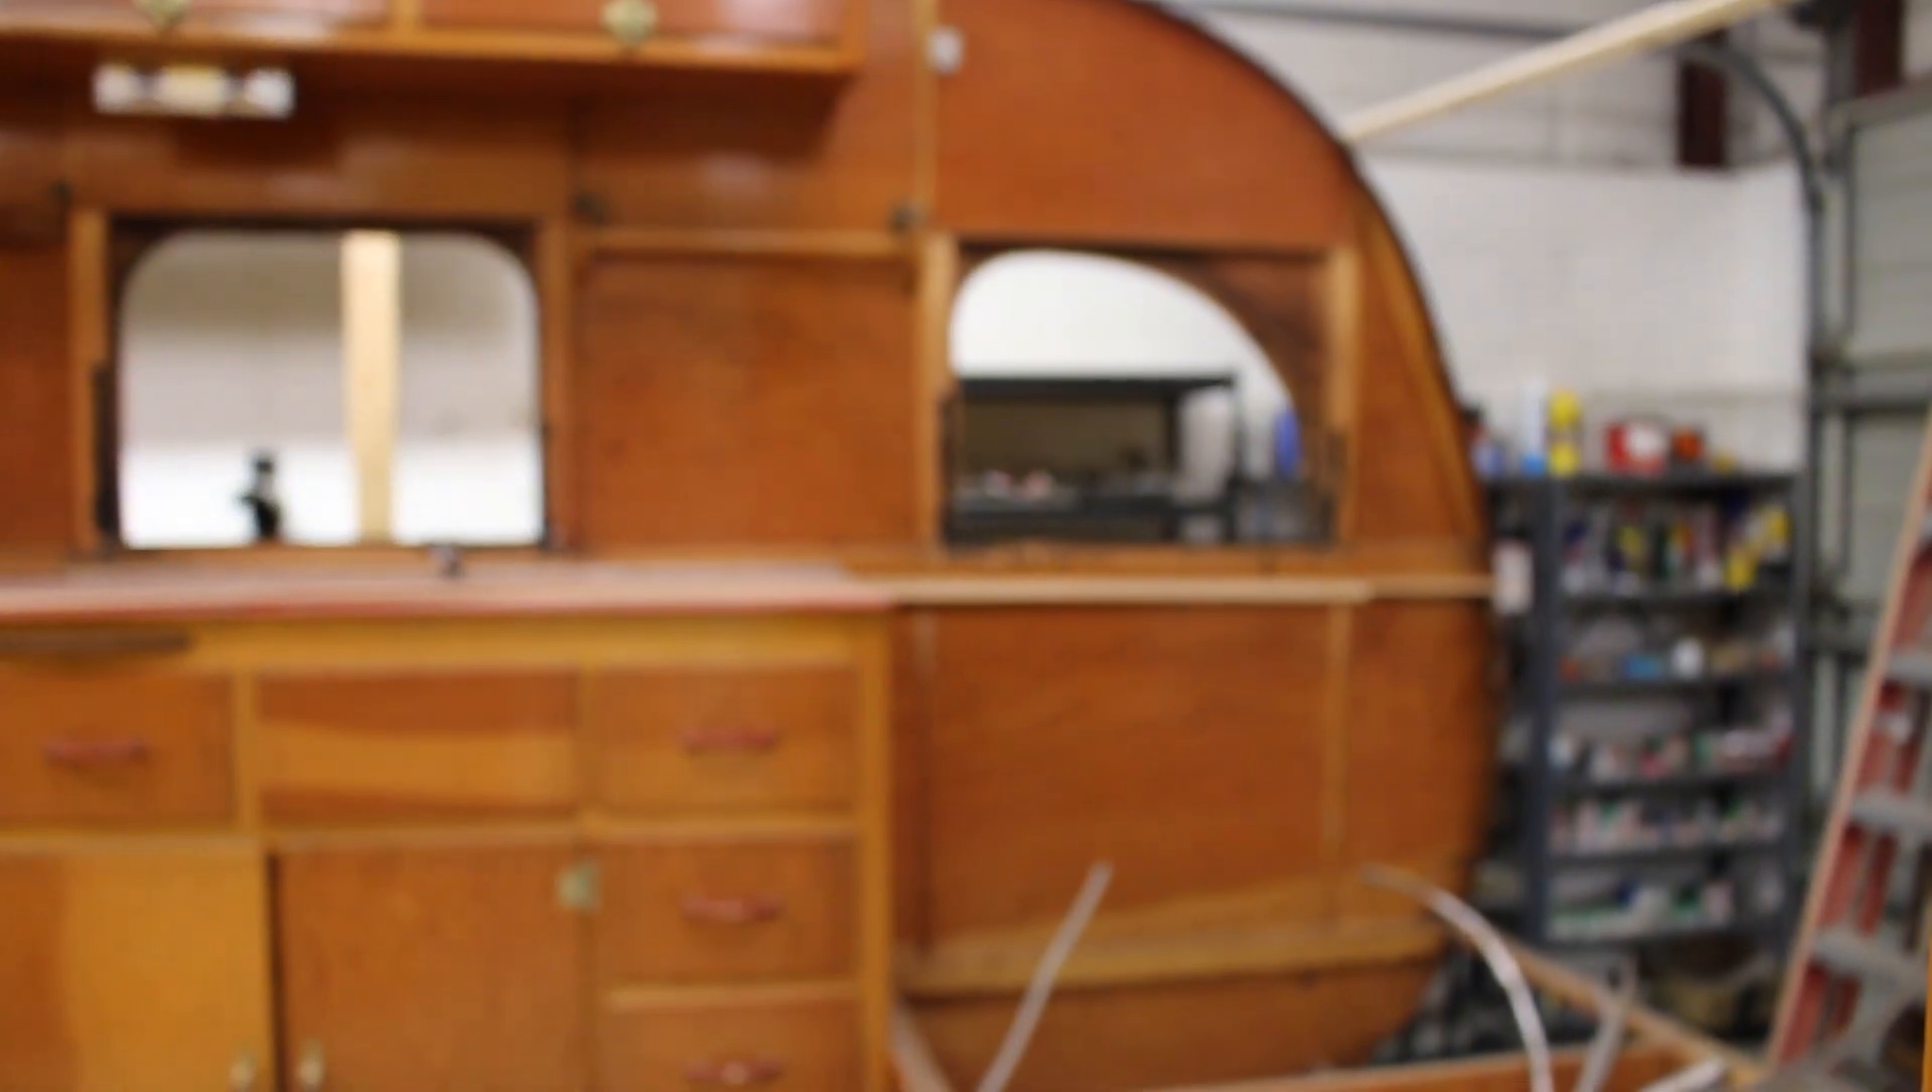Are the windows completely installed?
No.